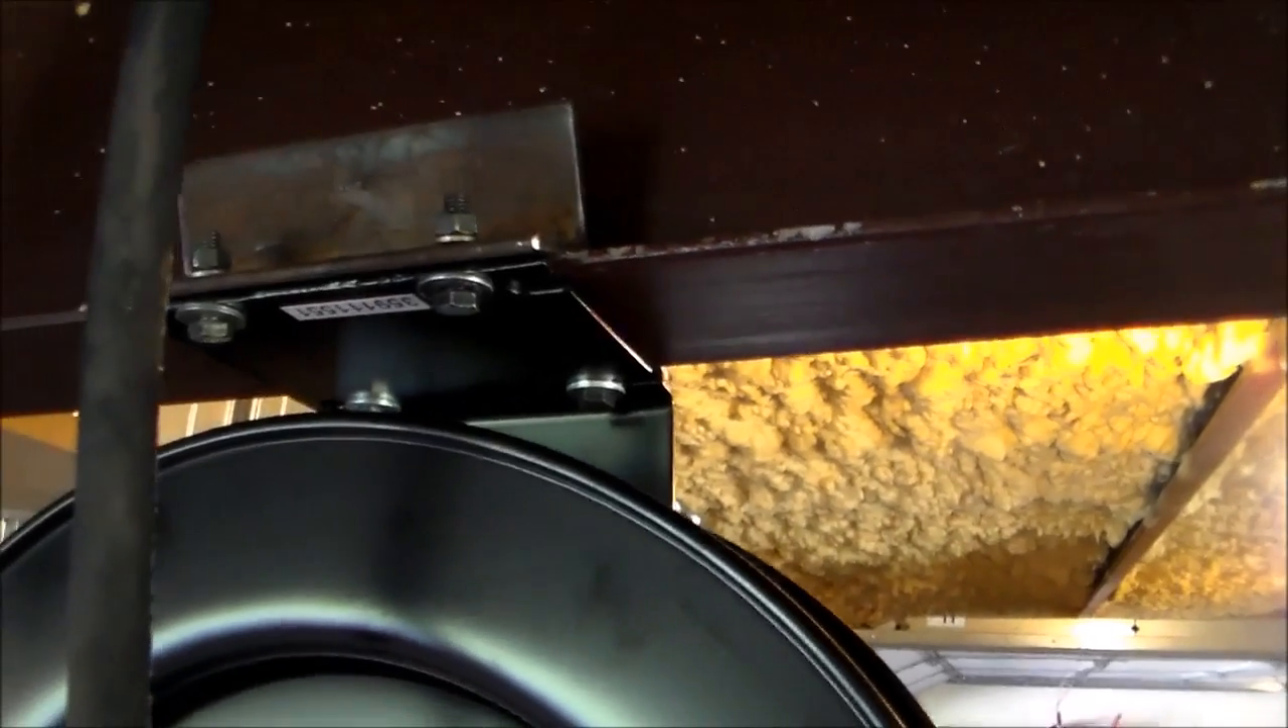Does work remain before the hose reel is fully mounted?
No.